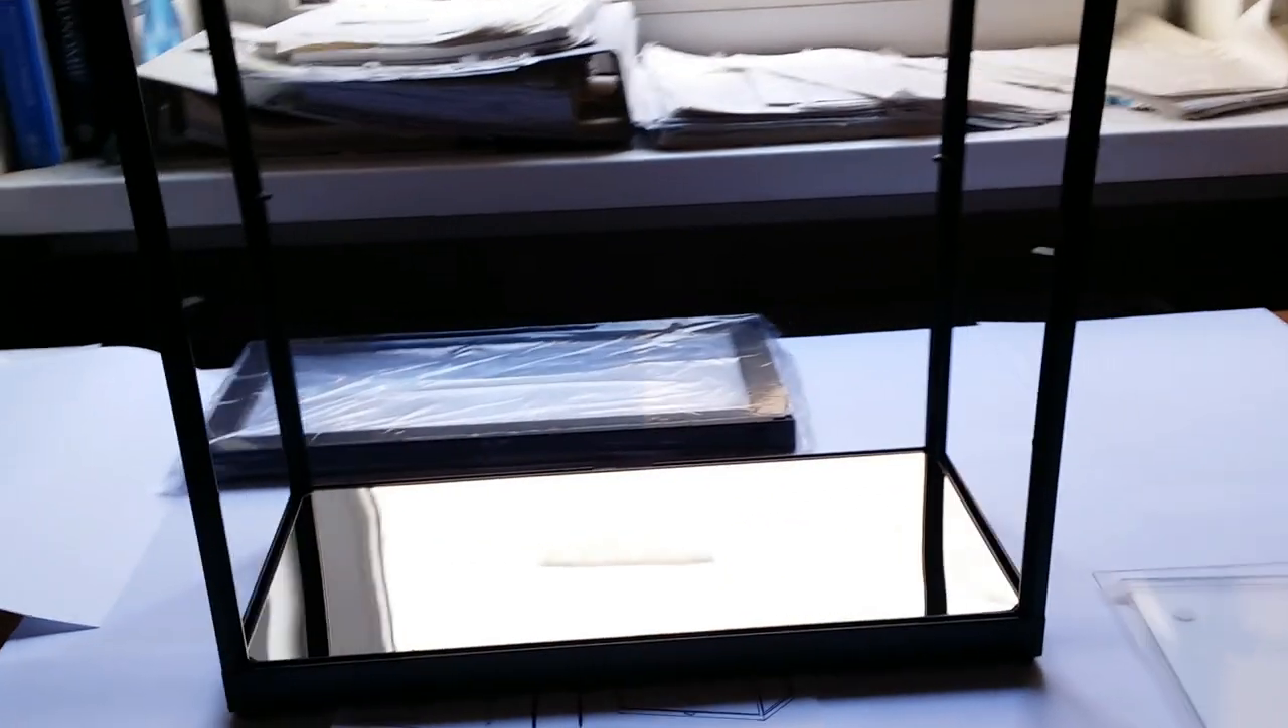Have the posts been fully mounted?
Yes.